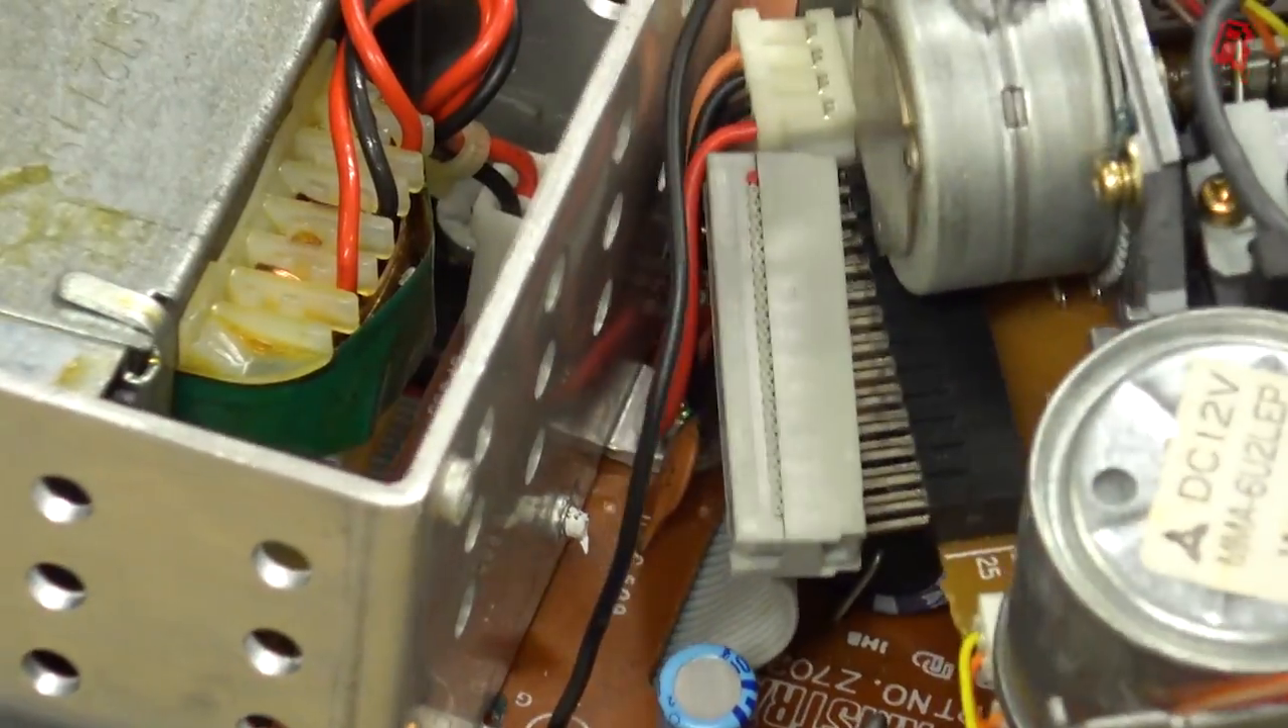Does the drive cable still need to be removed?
Yes.